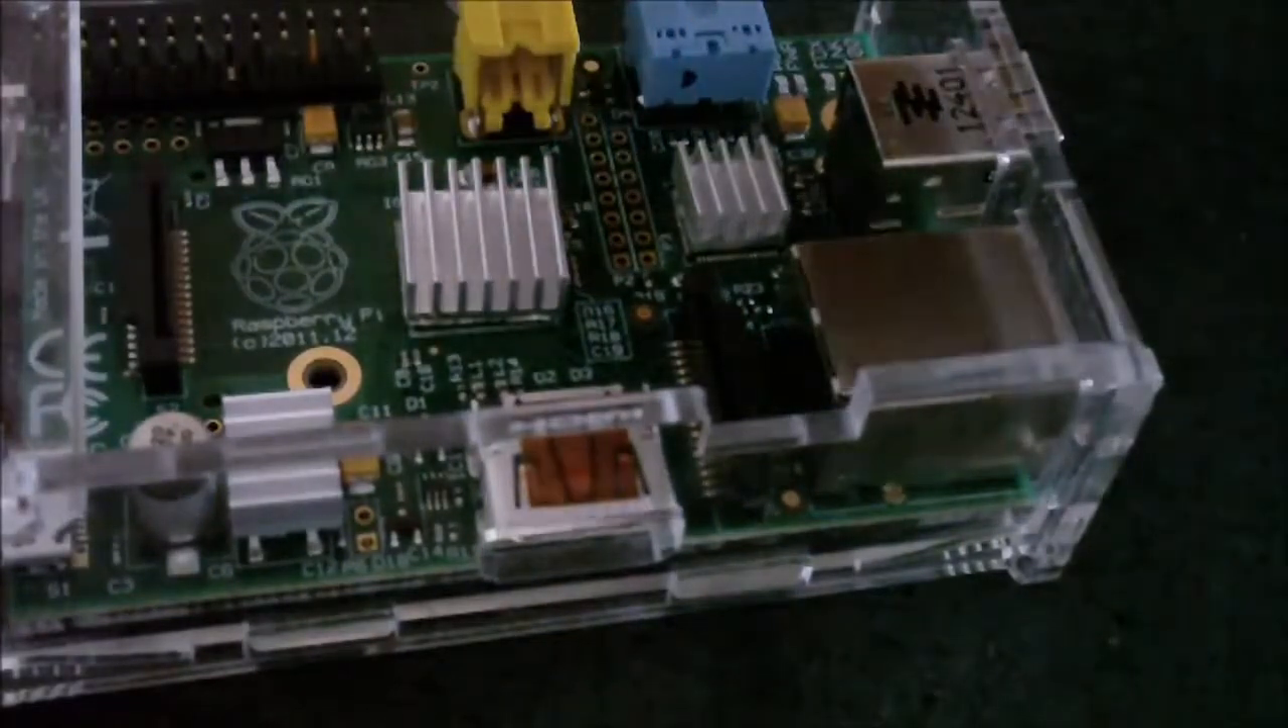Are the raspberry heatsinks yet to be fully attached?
No.